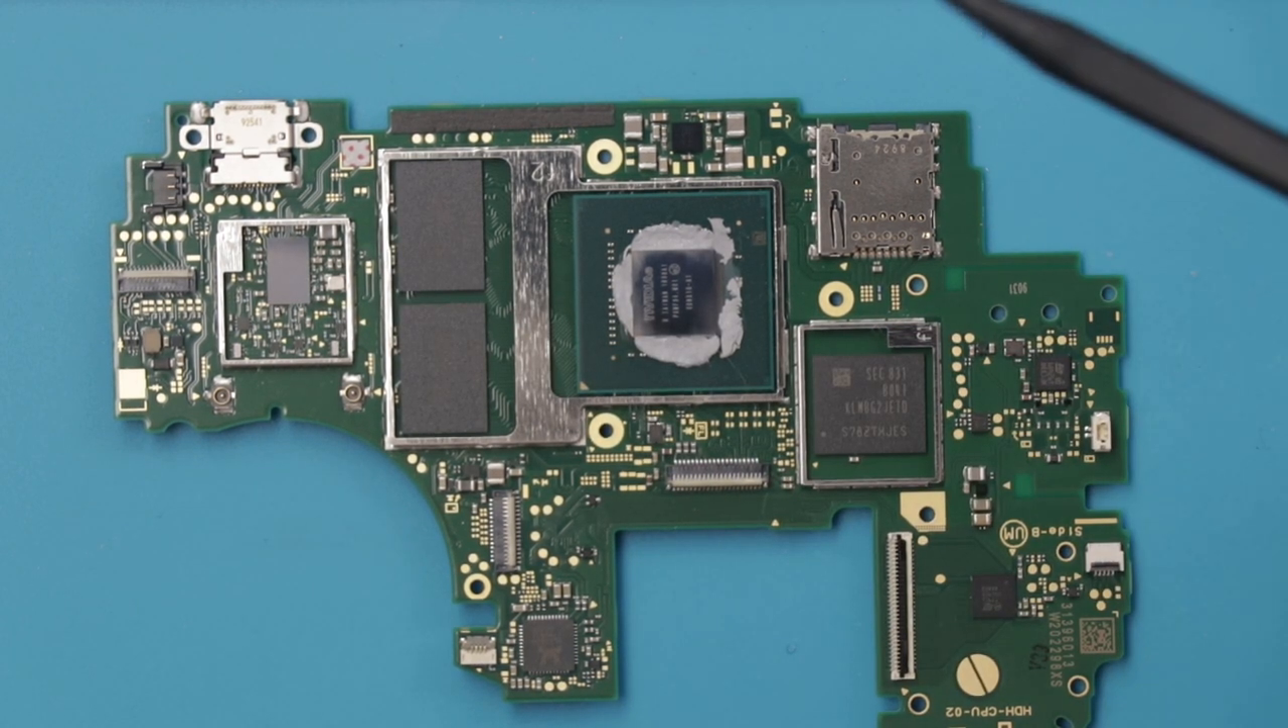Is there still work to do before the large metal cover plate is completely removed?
No.